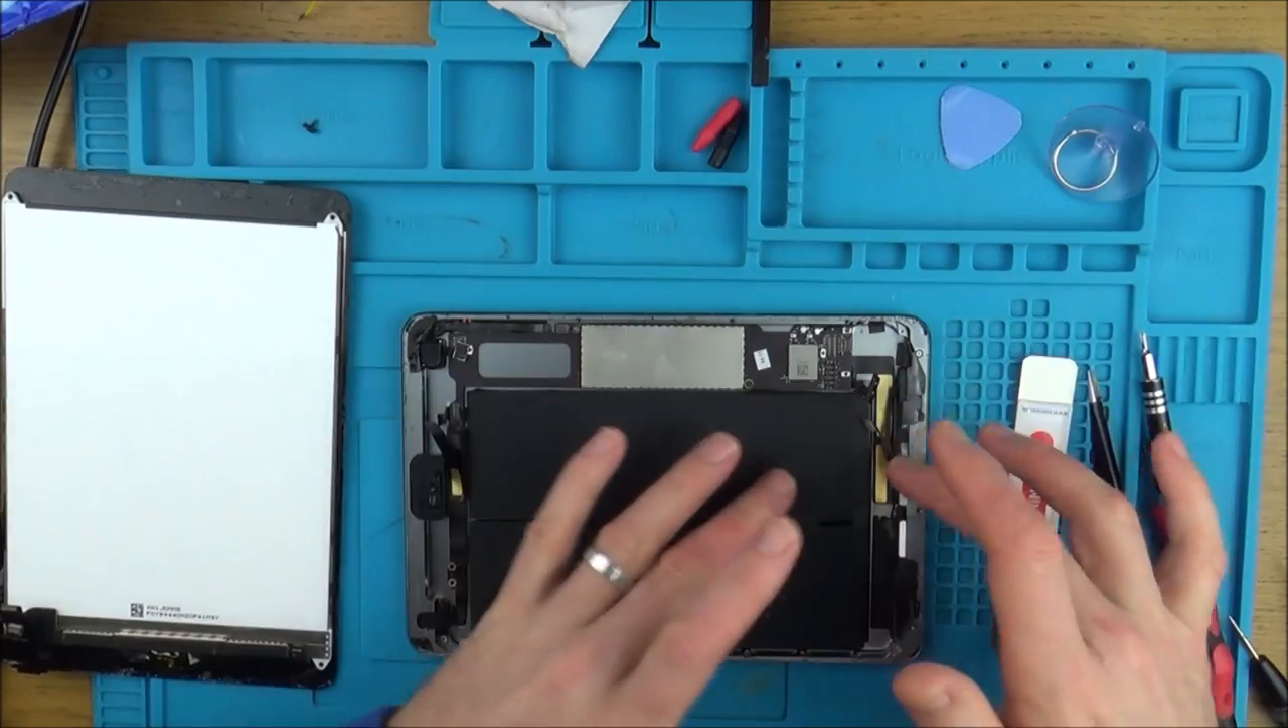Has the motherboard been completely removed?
No.